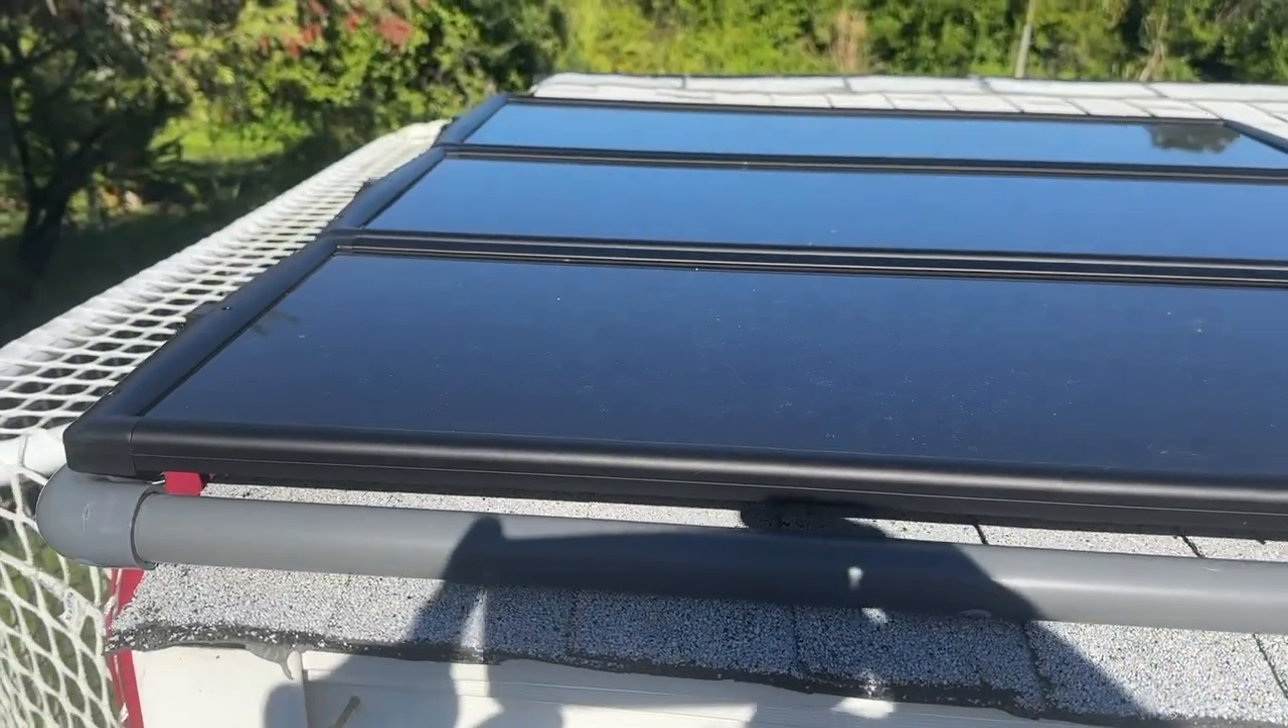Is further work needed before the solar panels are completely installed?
No.